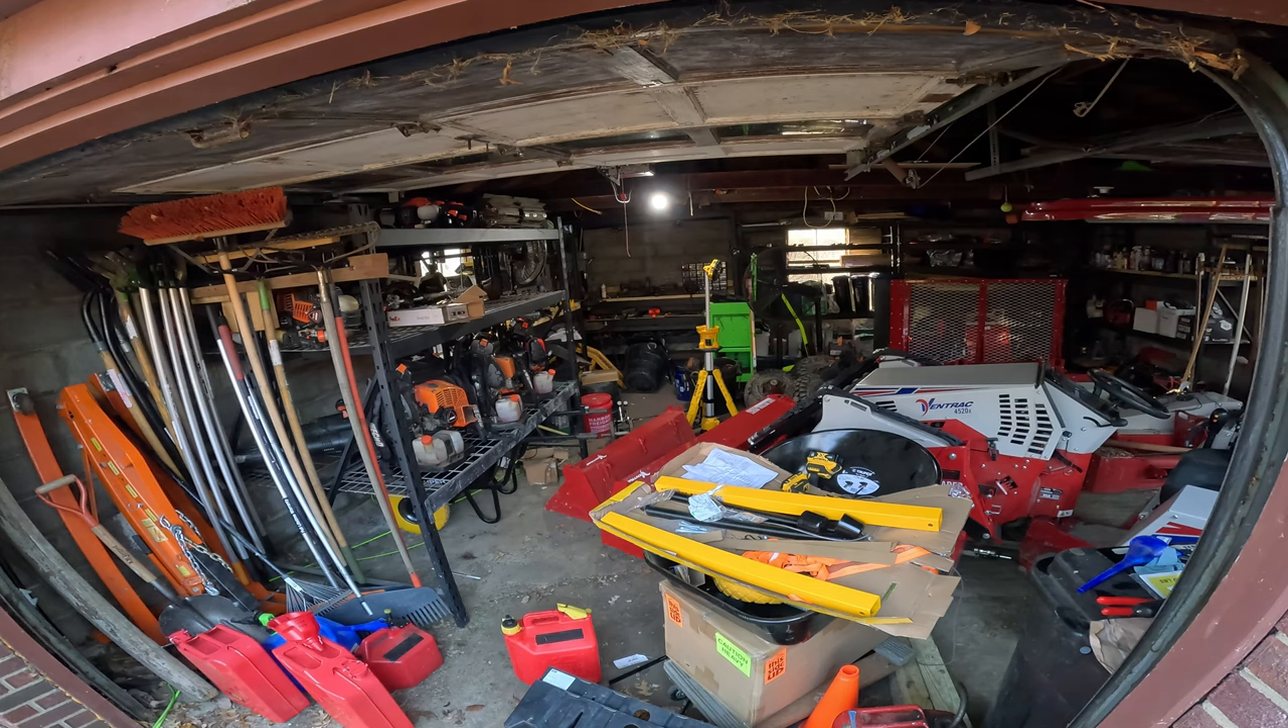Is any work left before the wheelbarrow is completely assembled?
Yes.